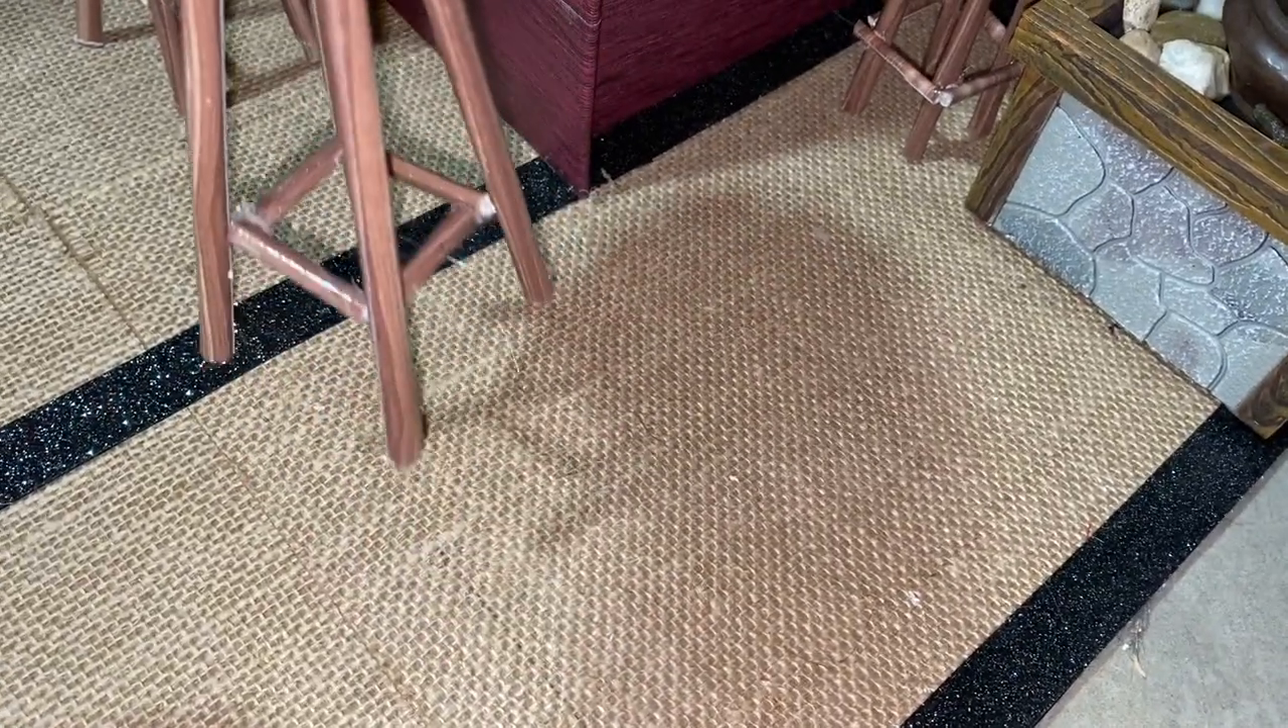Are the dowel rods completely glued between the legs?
Yes.